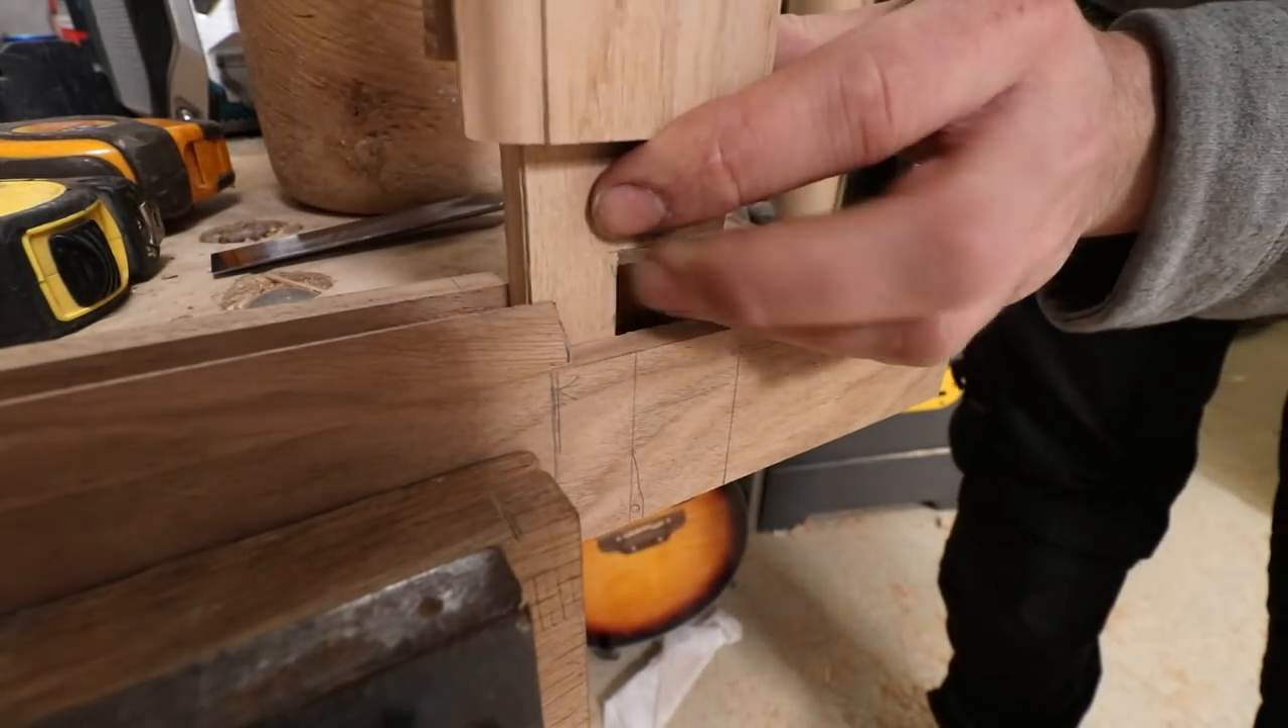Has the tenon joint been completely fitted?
No.